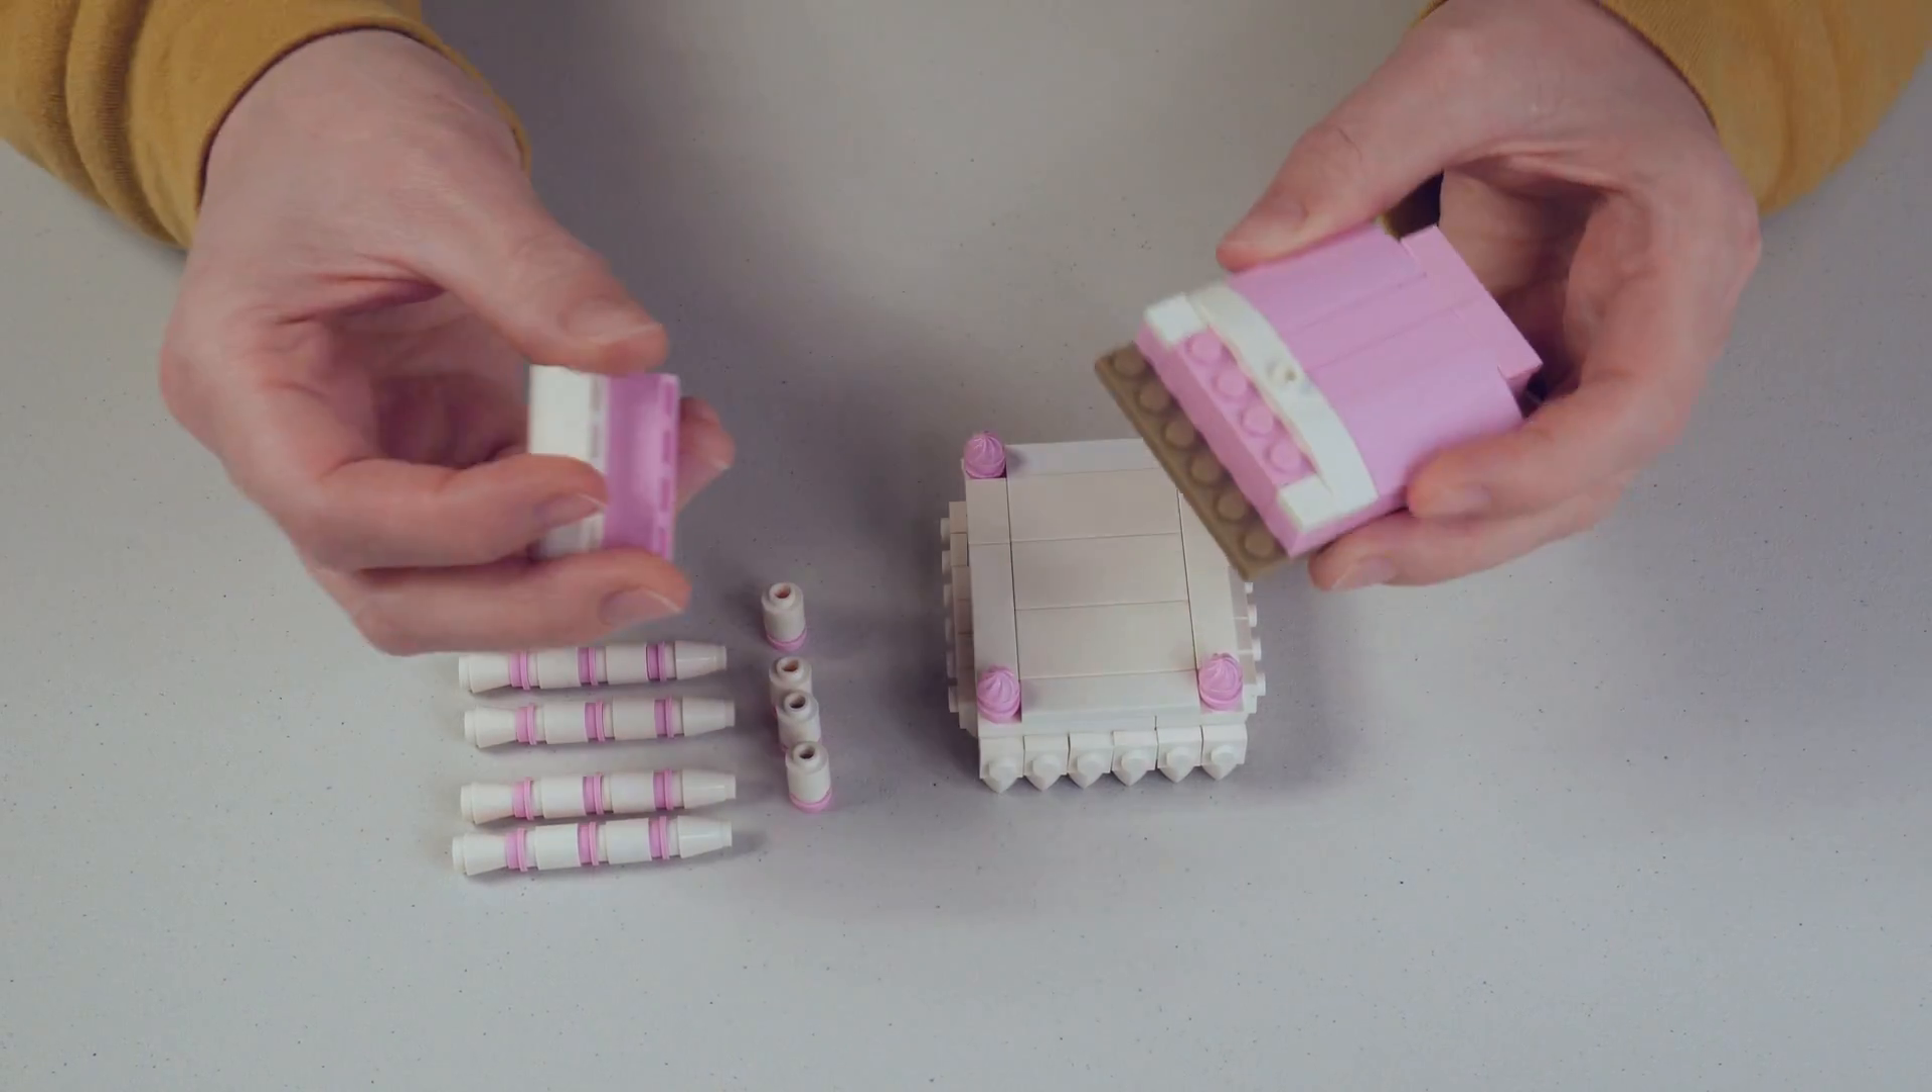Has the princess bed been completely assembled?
No.